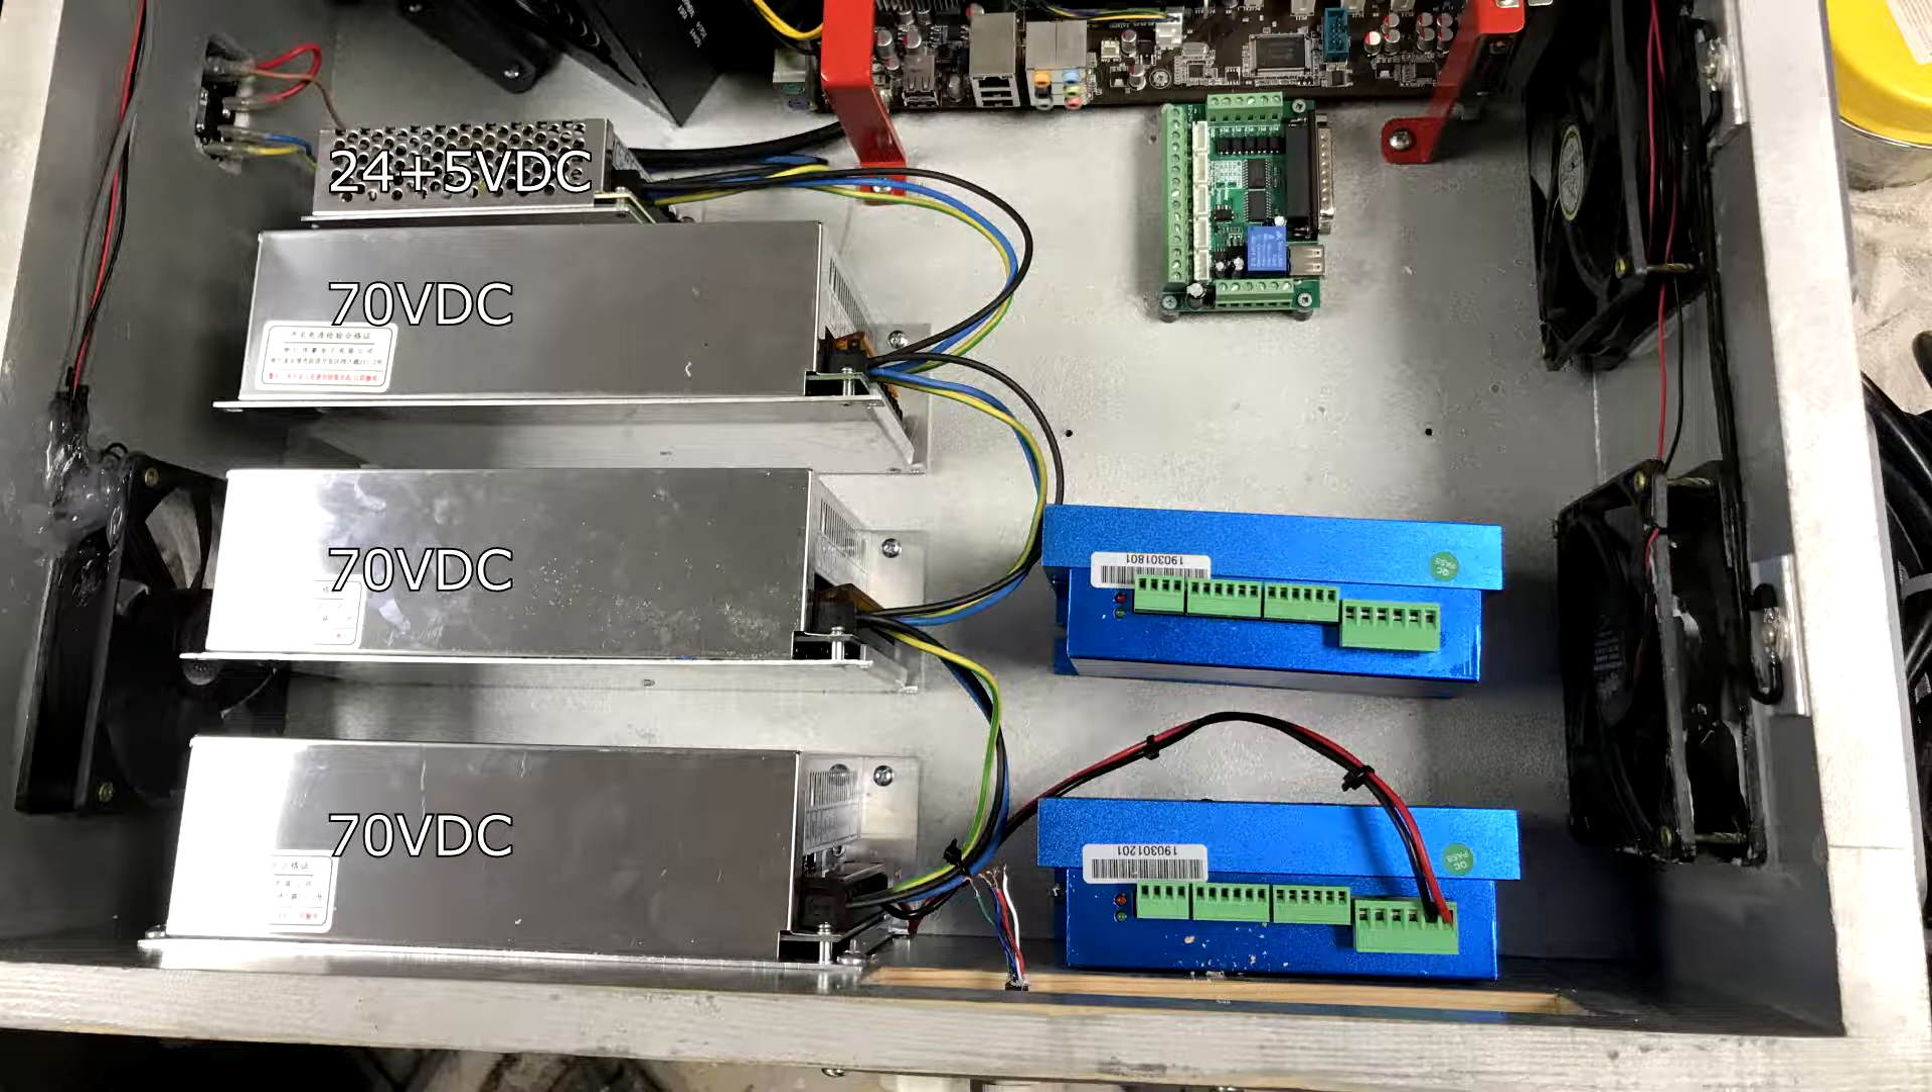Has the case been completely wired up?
No.